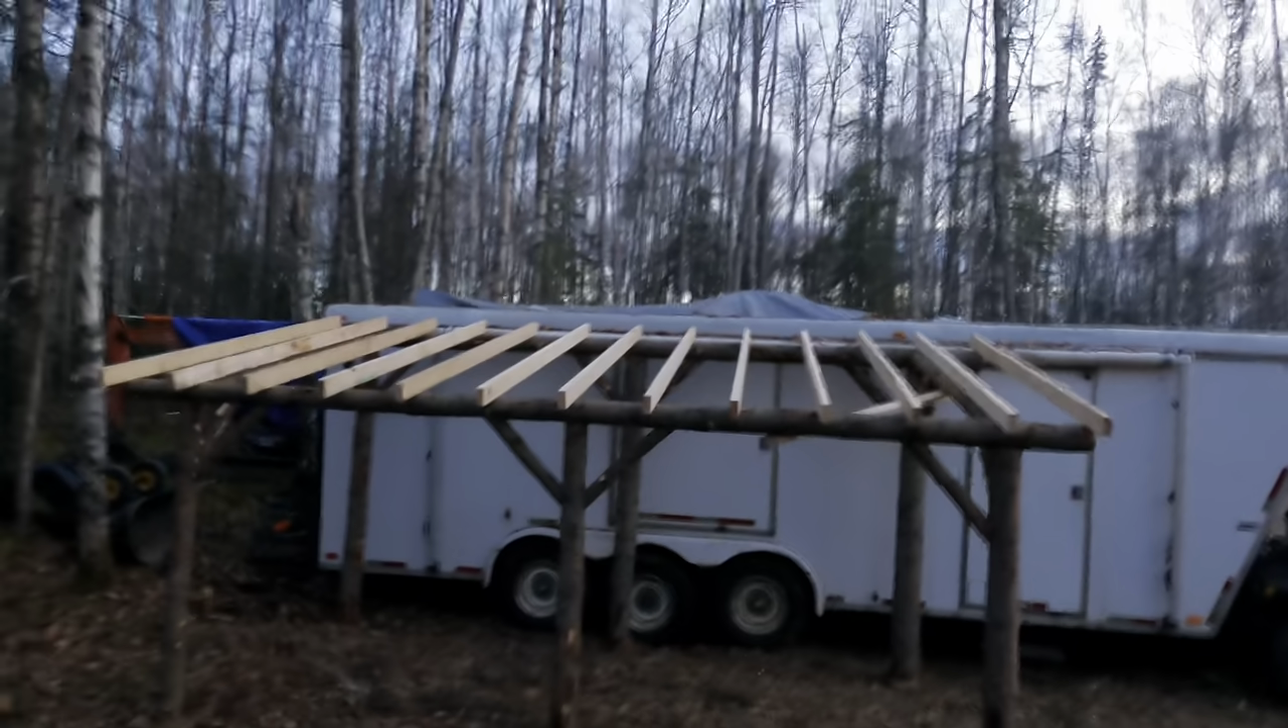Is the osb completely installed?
No.